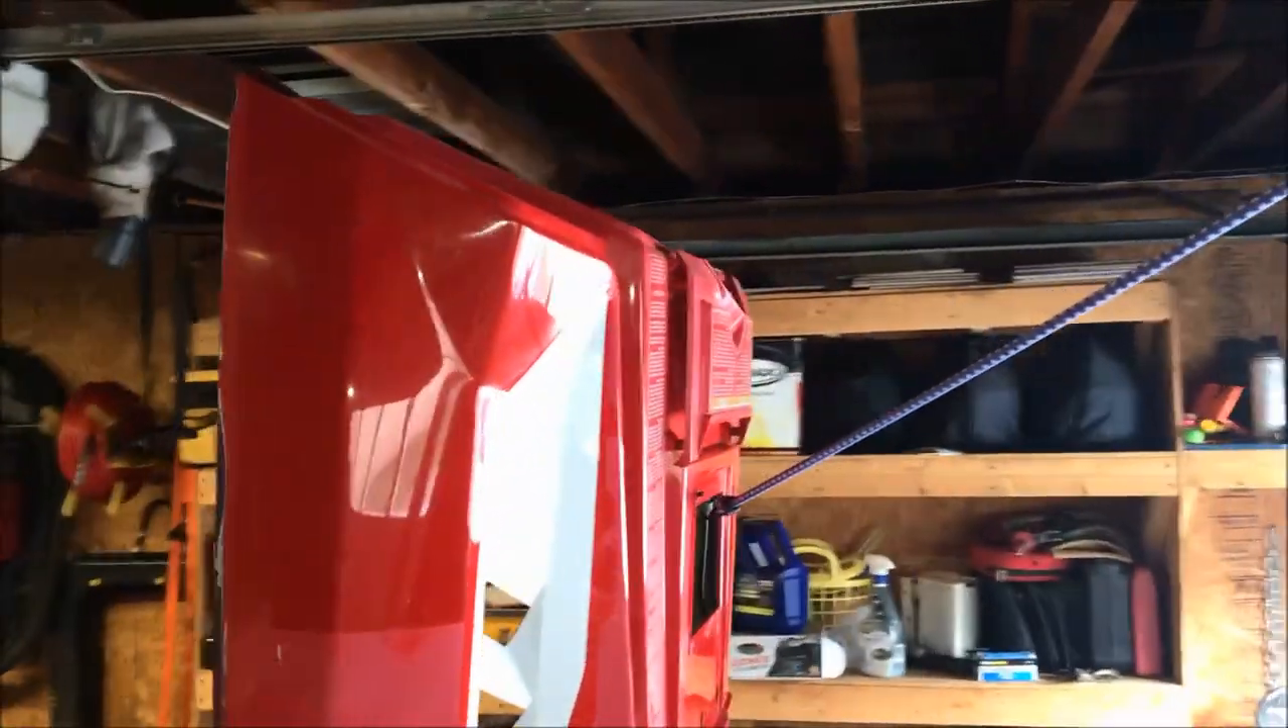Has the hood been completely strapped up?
Yes.